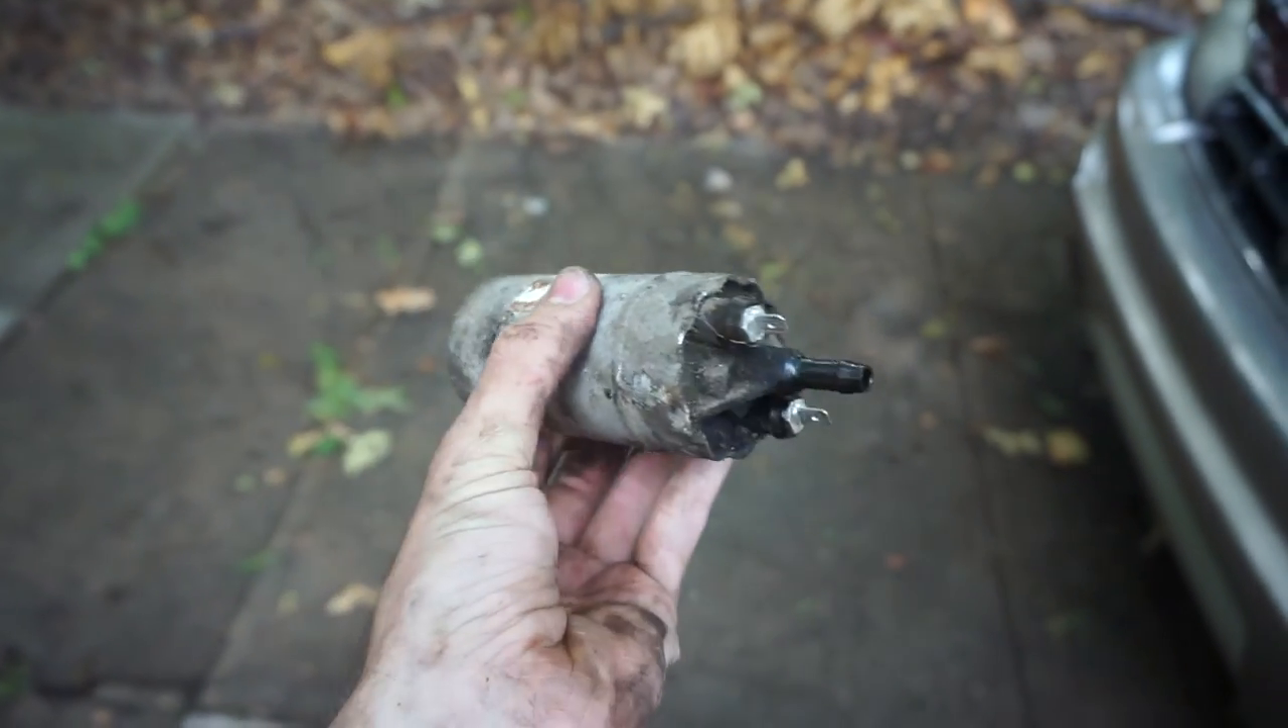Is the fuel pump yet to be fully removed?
No.